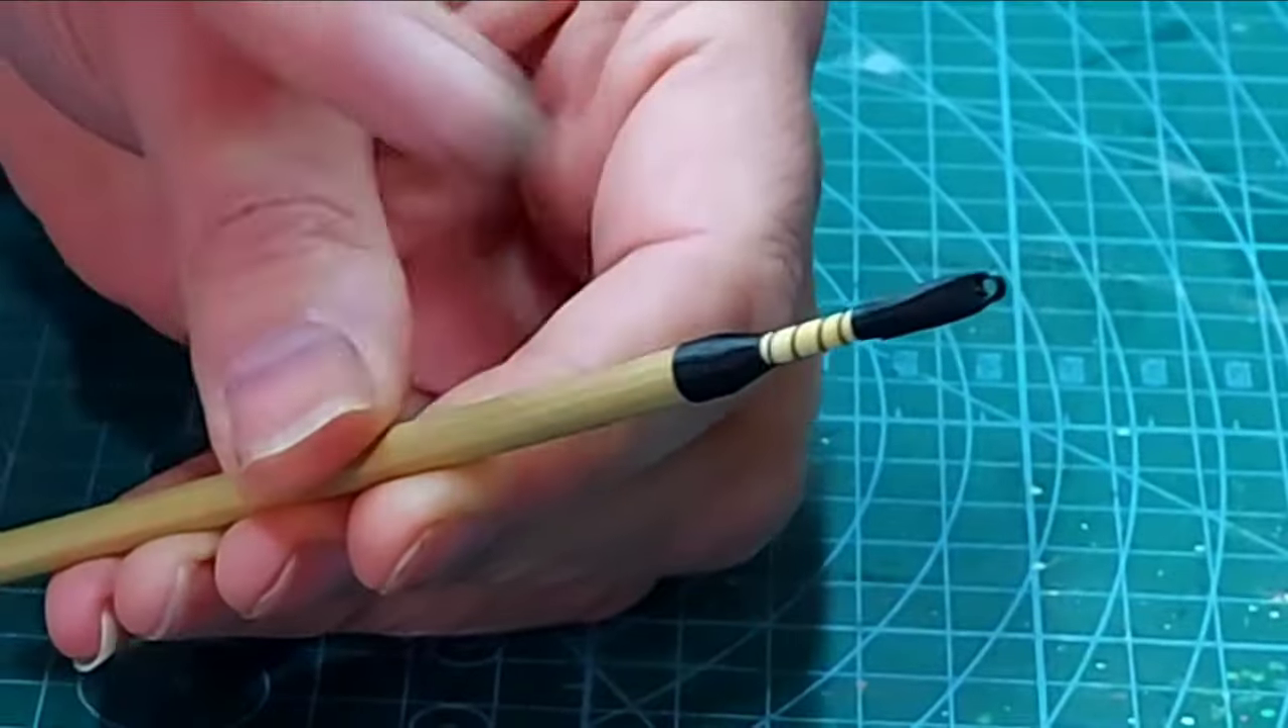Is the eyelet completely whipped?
Yes.